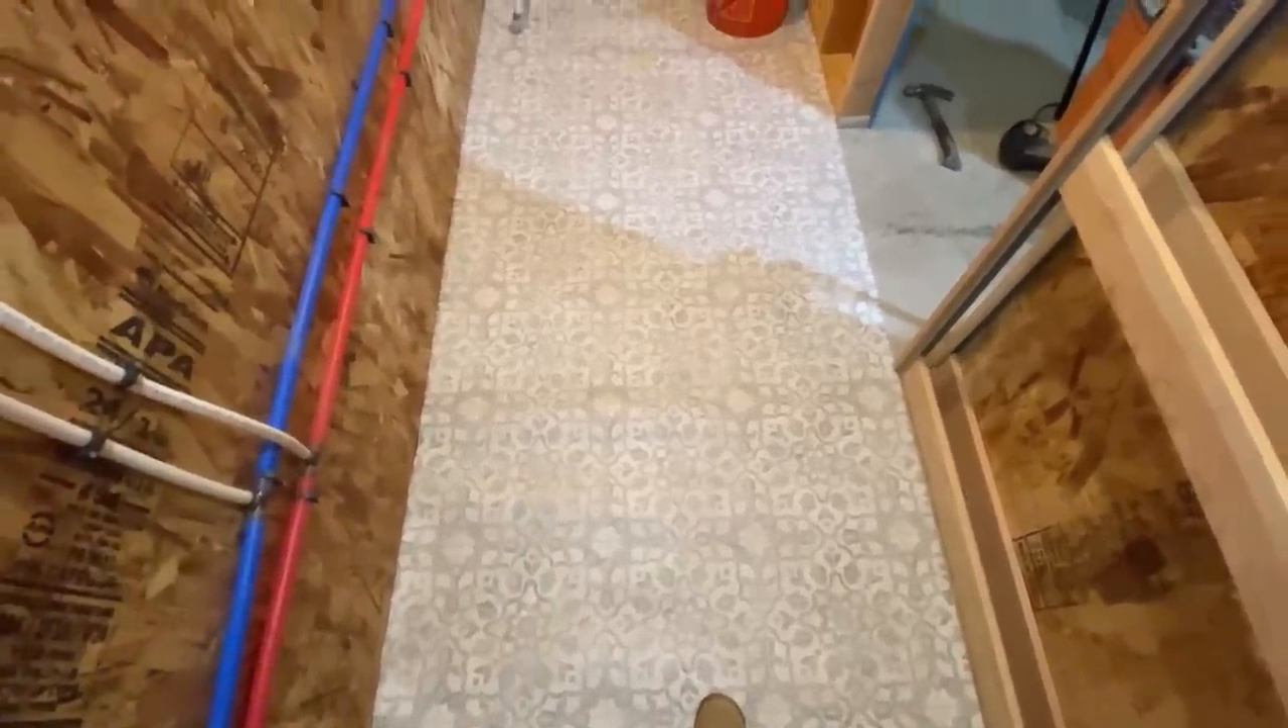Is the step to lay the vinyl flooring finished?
Yes.